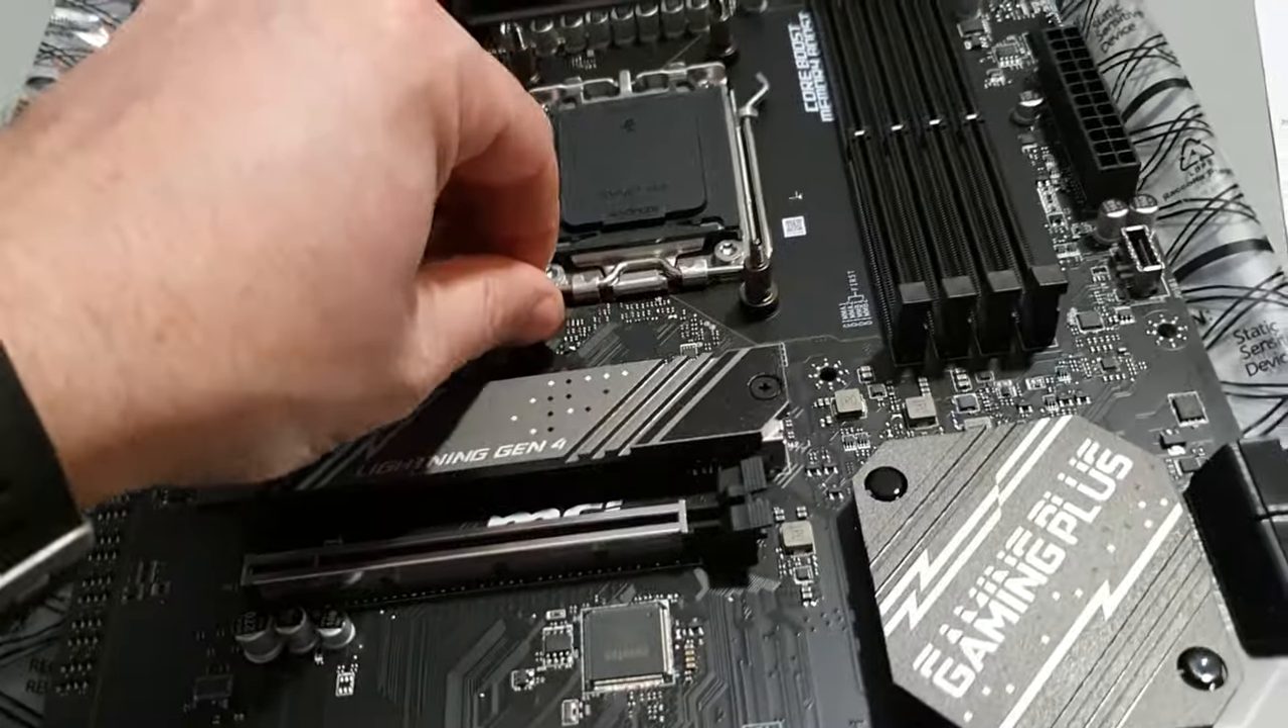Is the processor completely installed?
No.